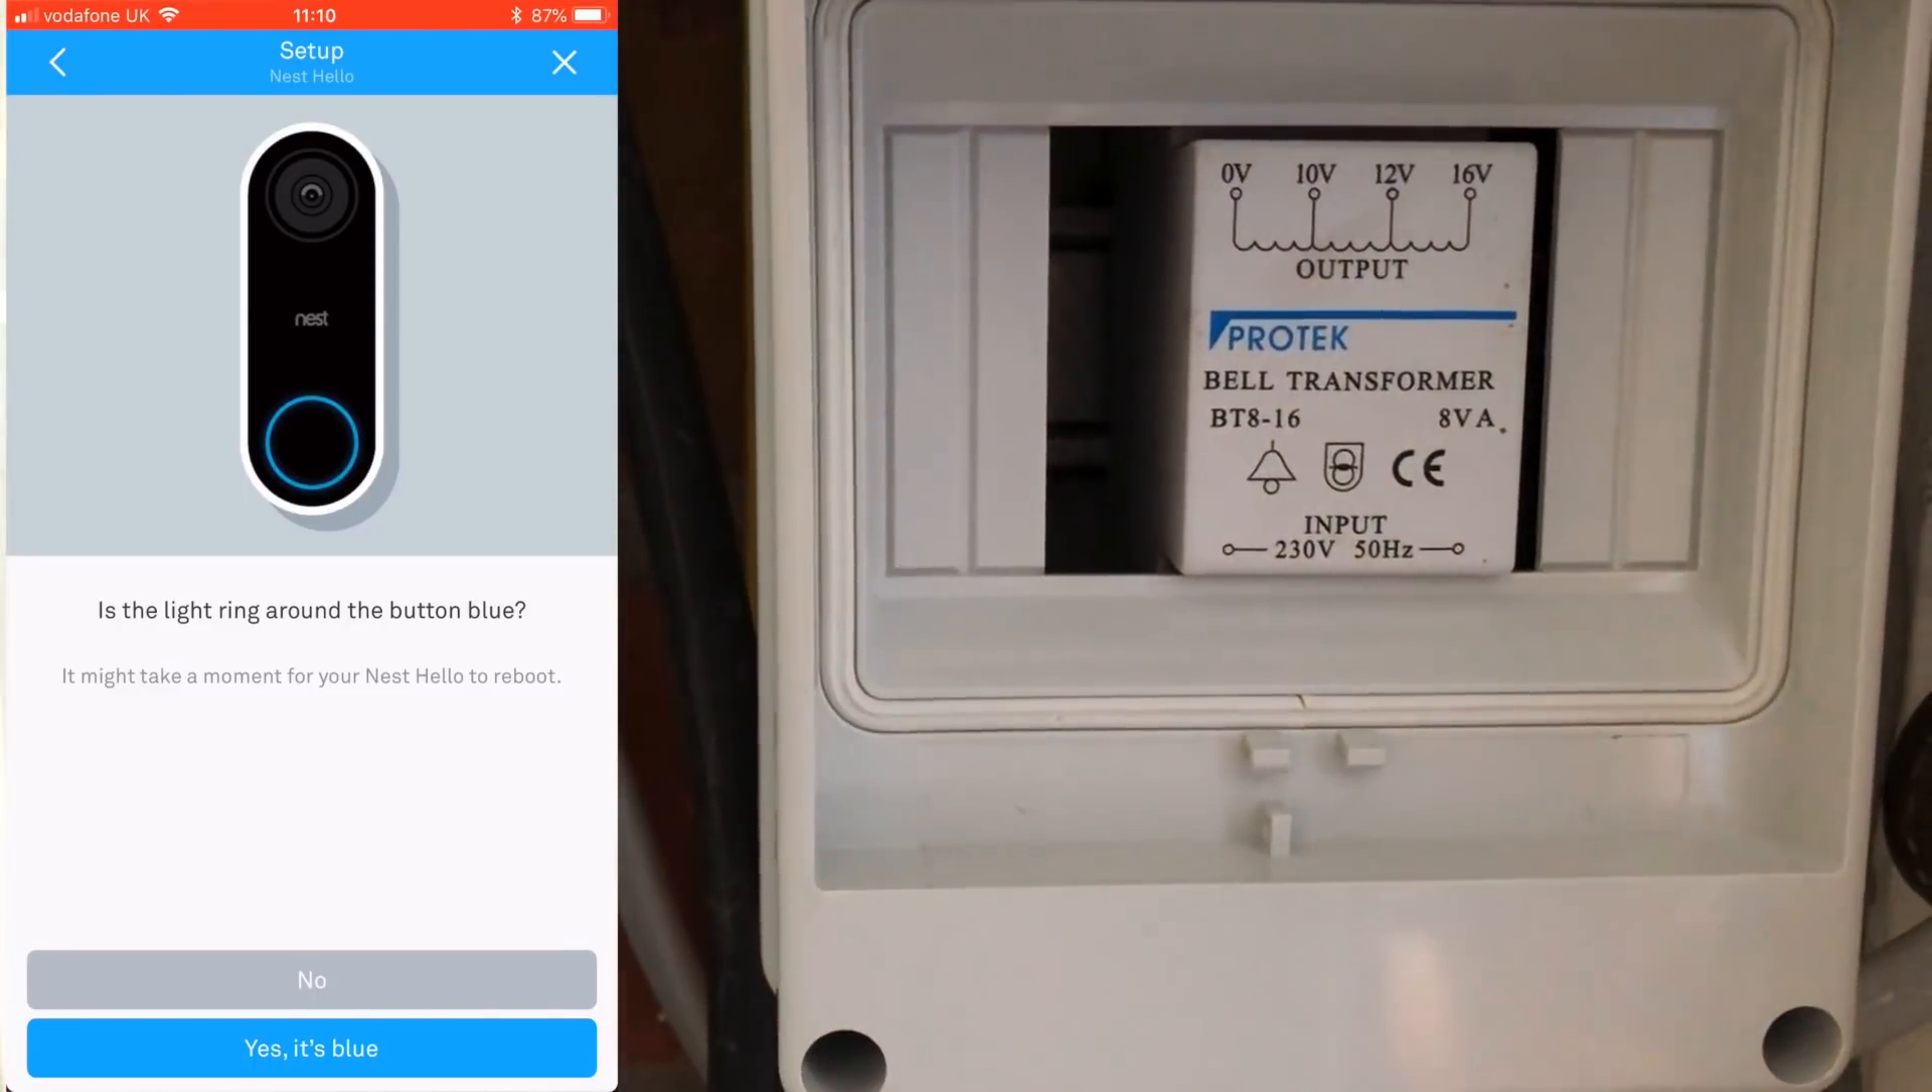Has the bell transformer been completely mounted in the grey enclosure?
Yes.